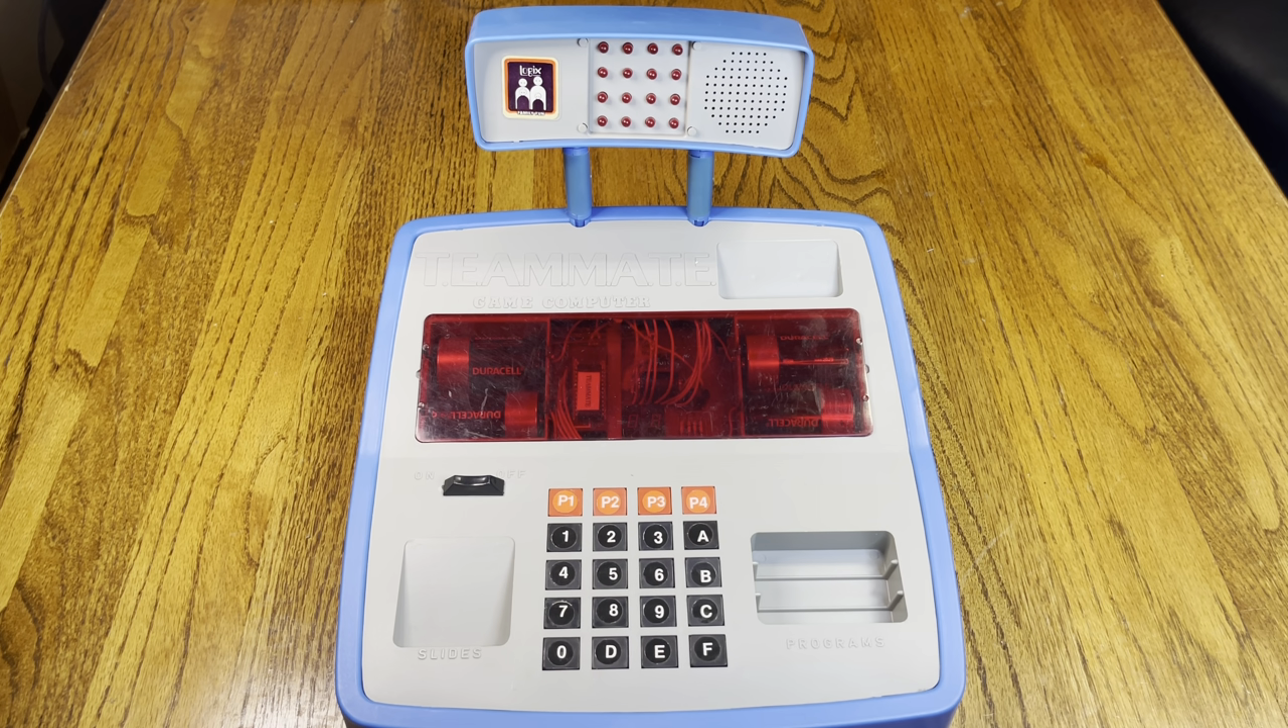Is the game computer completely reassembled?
Yes.